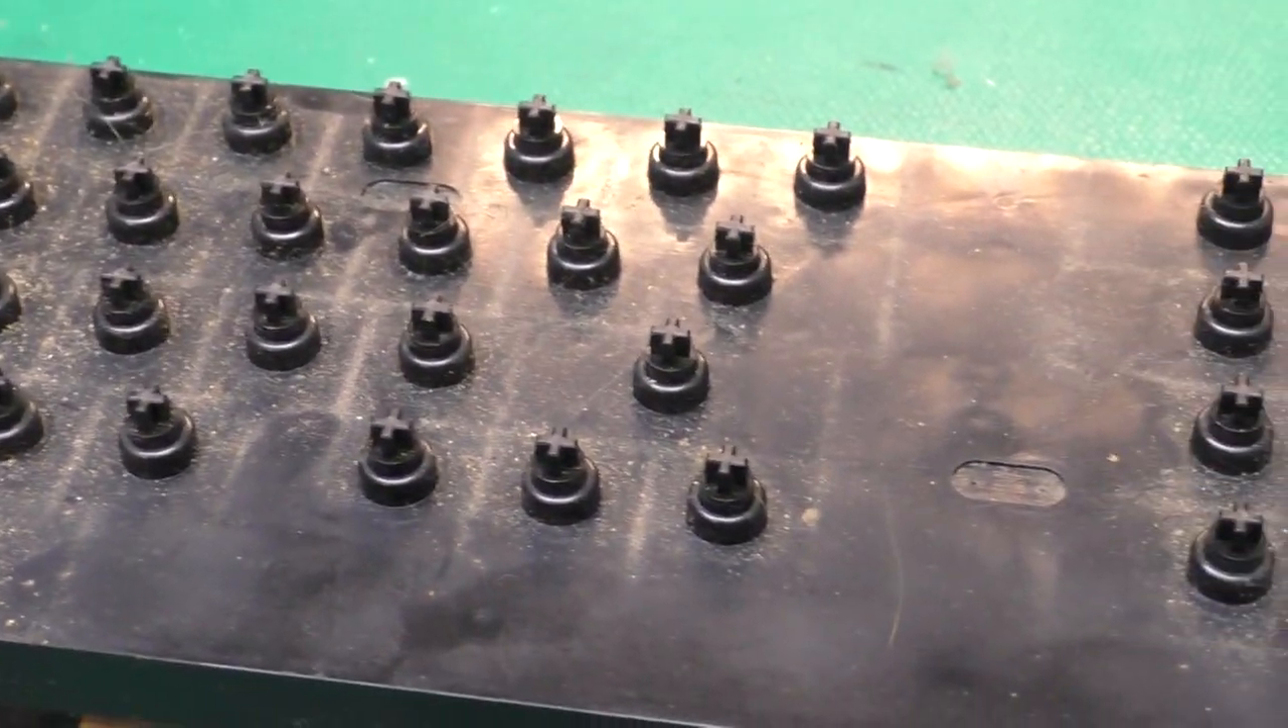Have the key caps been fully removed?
Yes.